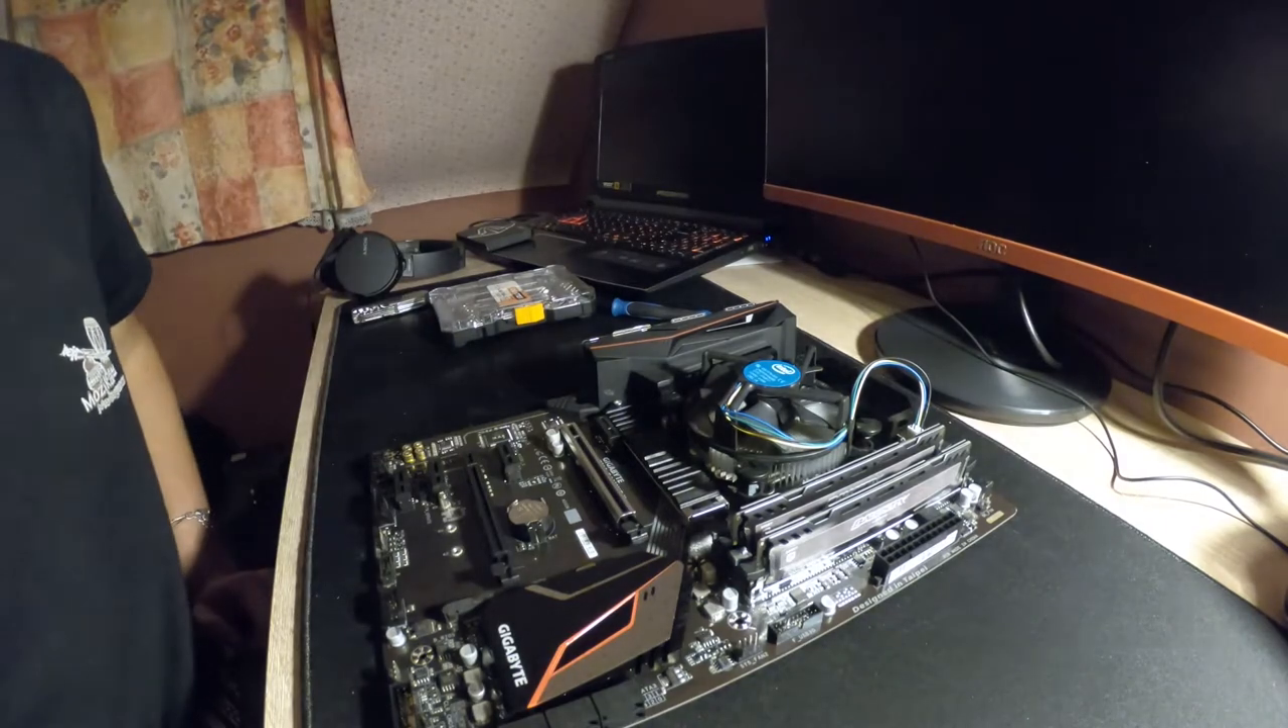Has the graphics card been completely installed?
No.